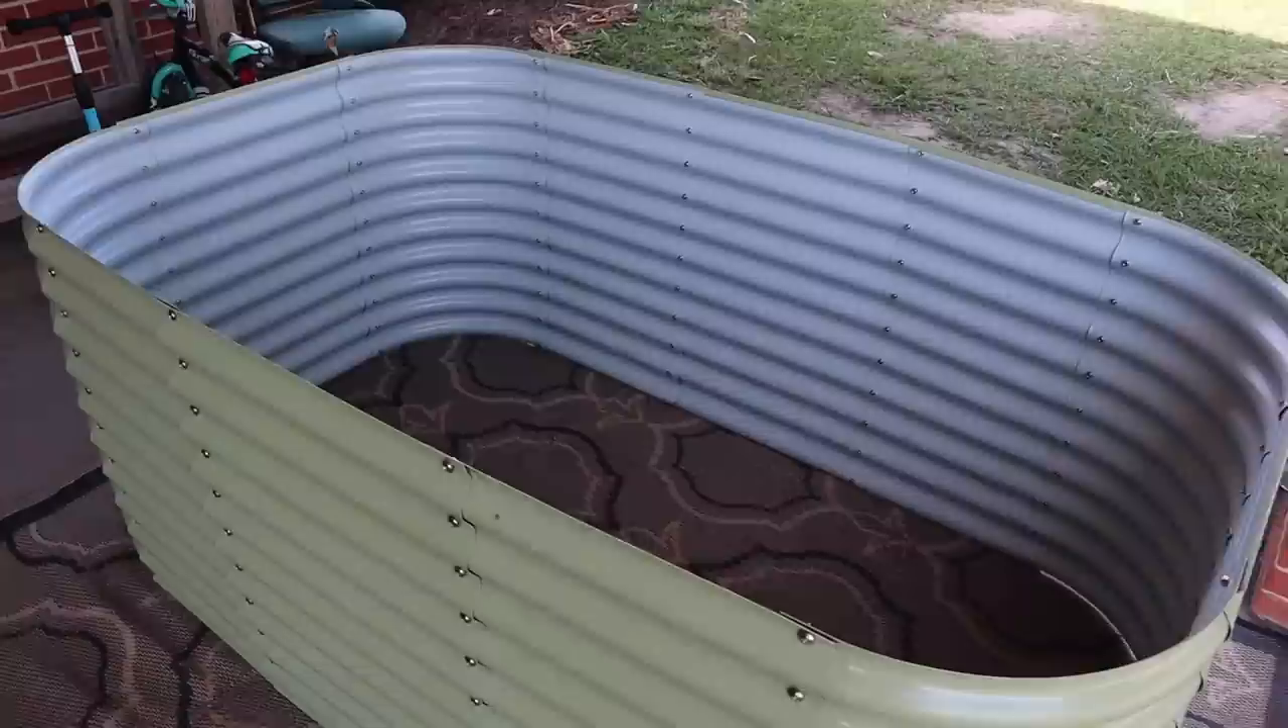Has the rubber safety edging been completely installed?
No.